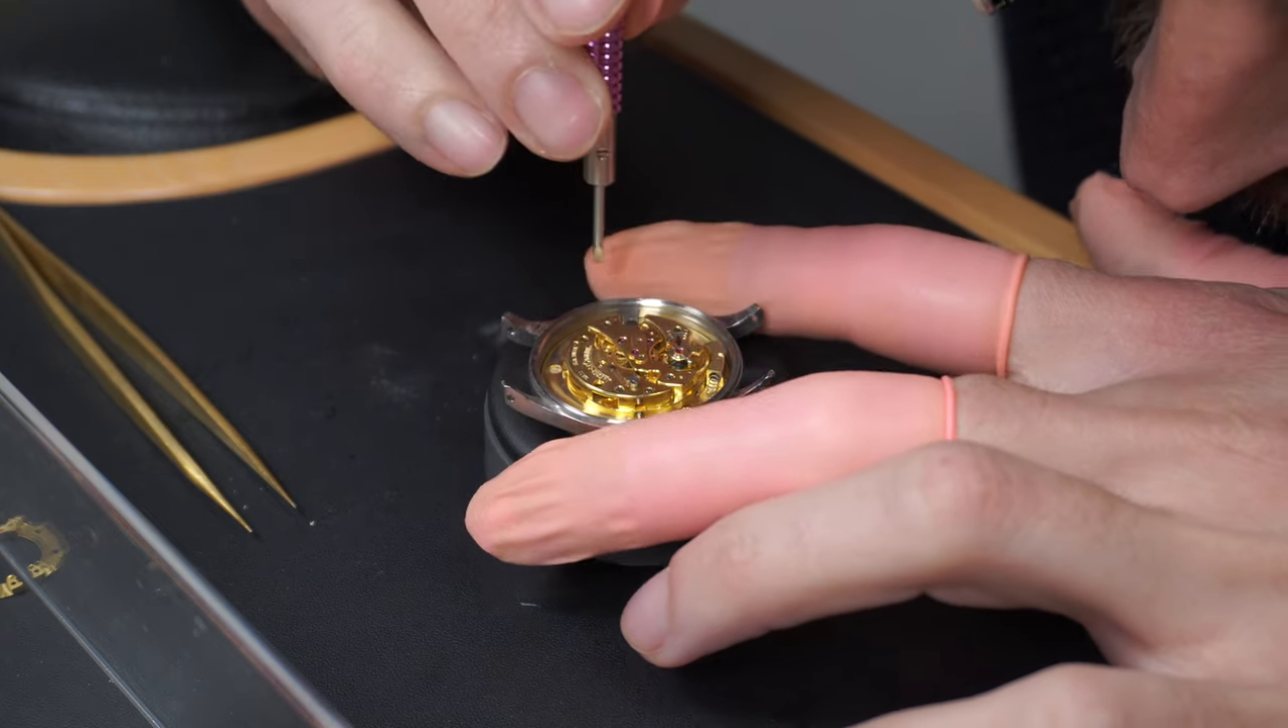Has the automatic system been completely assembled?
No.